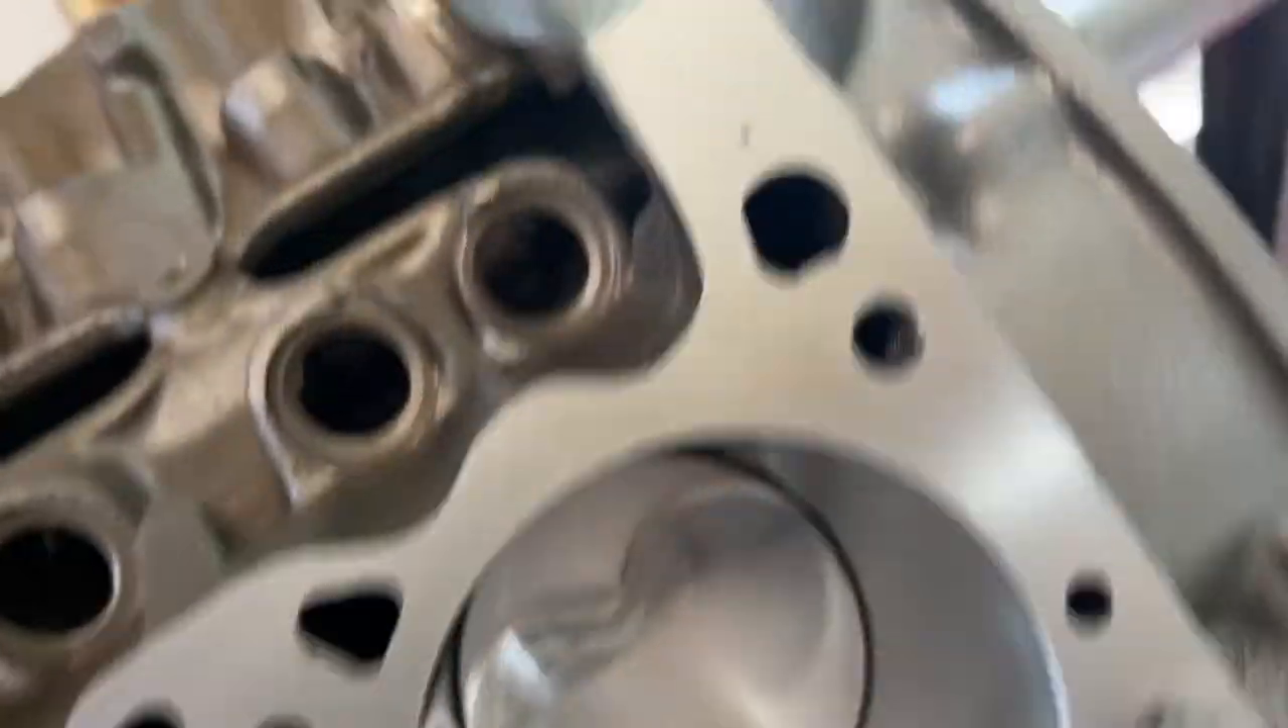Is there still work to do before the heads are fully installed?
Yes.